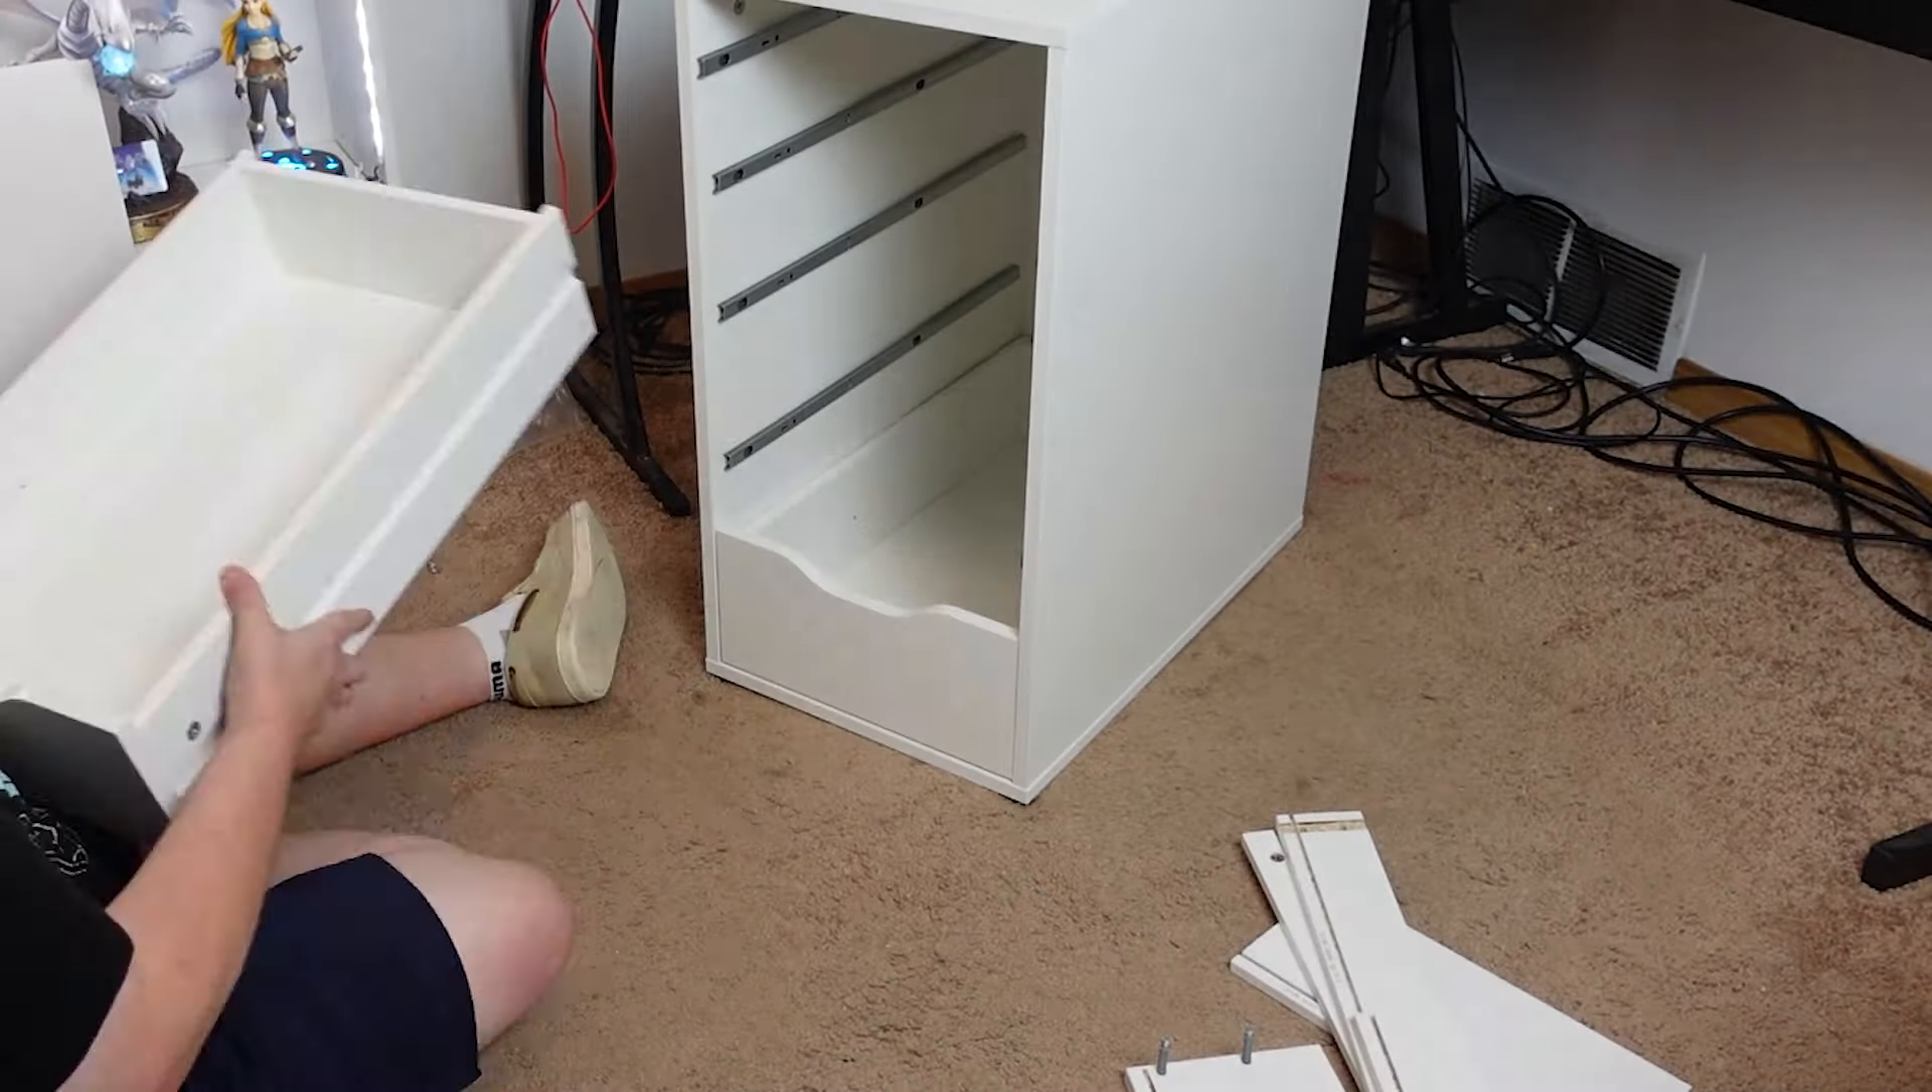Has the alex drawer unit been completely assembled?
No.